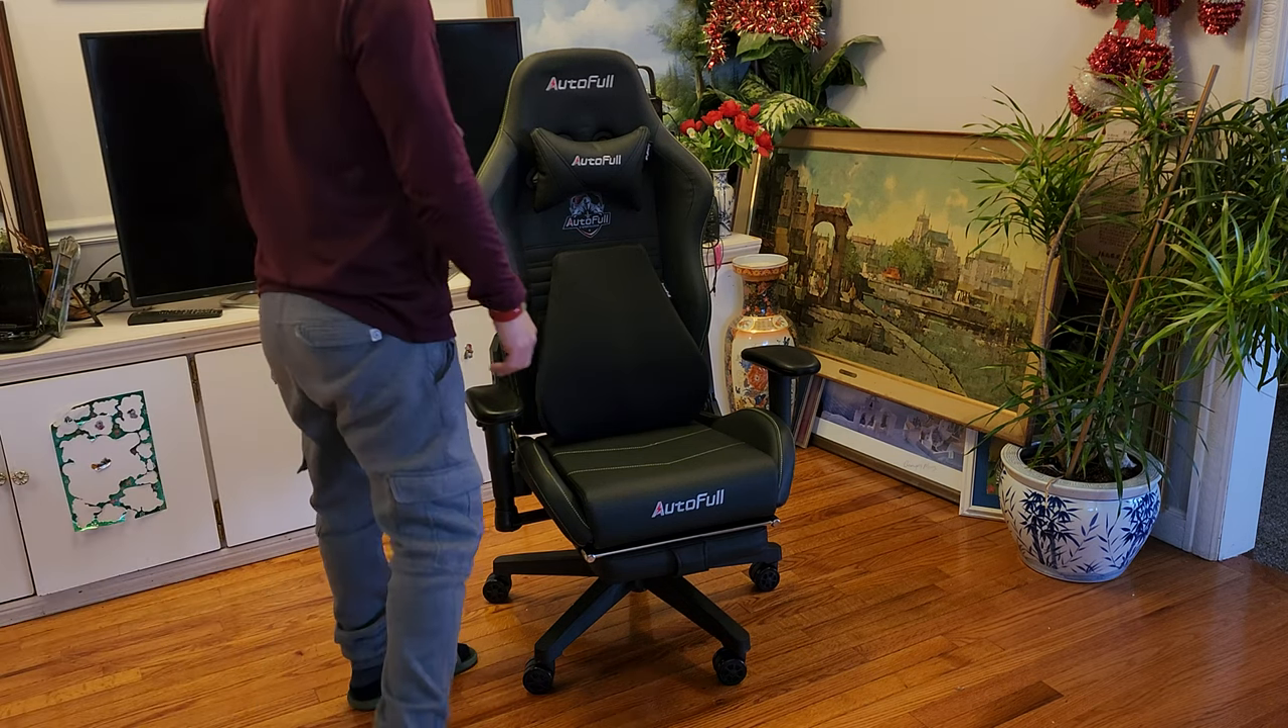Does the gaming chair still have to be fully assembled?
No.